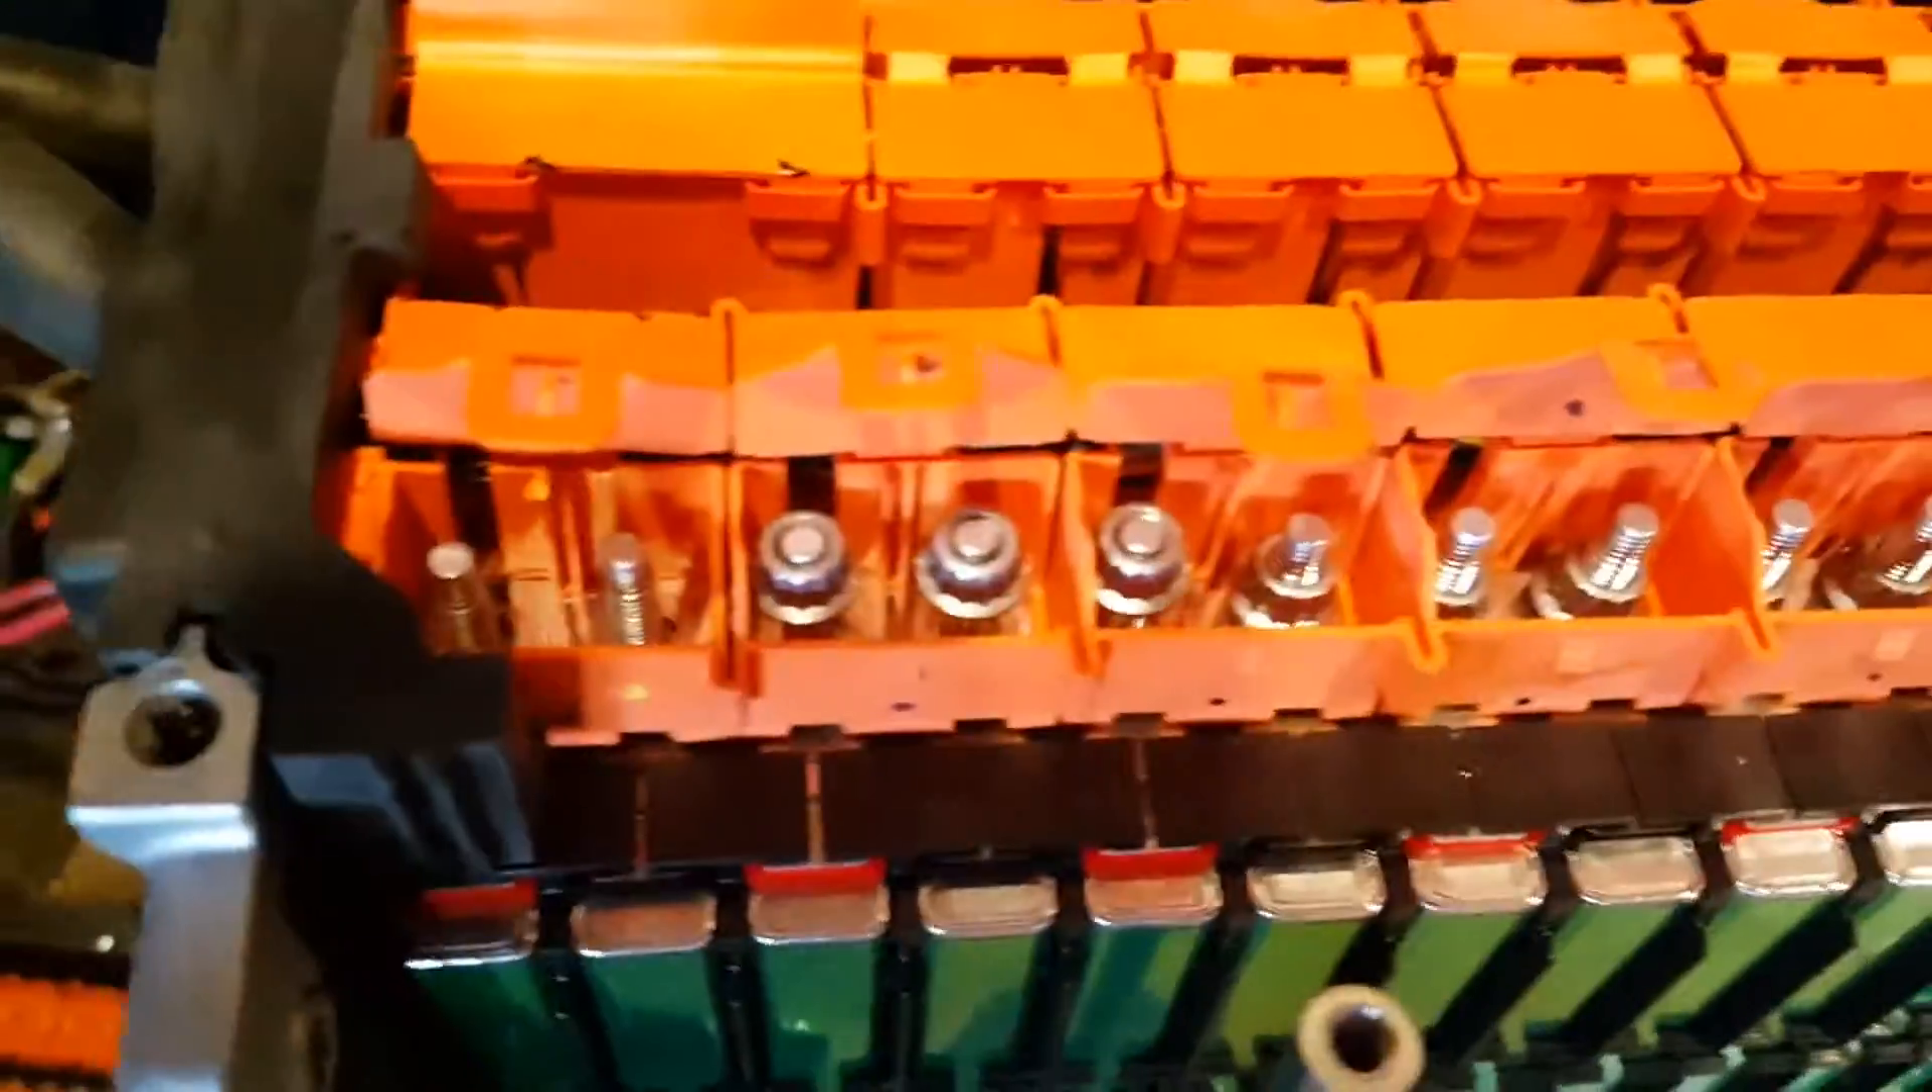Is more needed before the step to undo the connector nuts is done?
Yes.